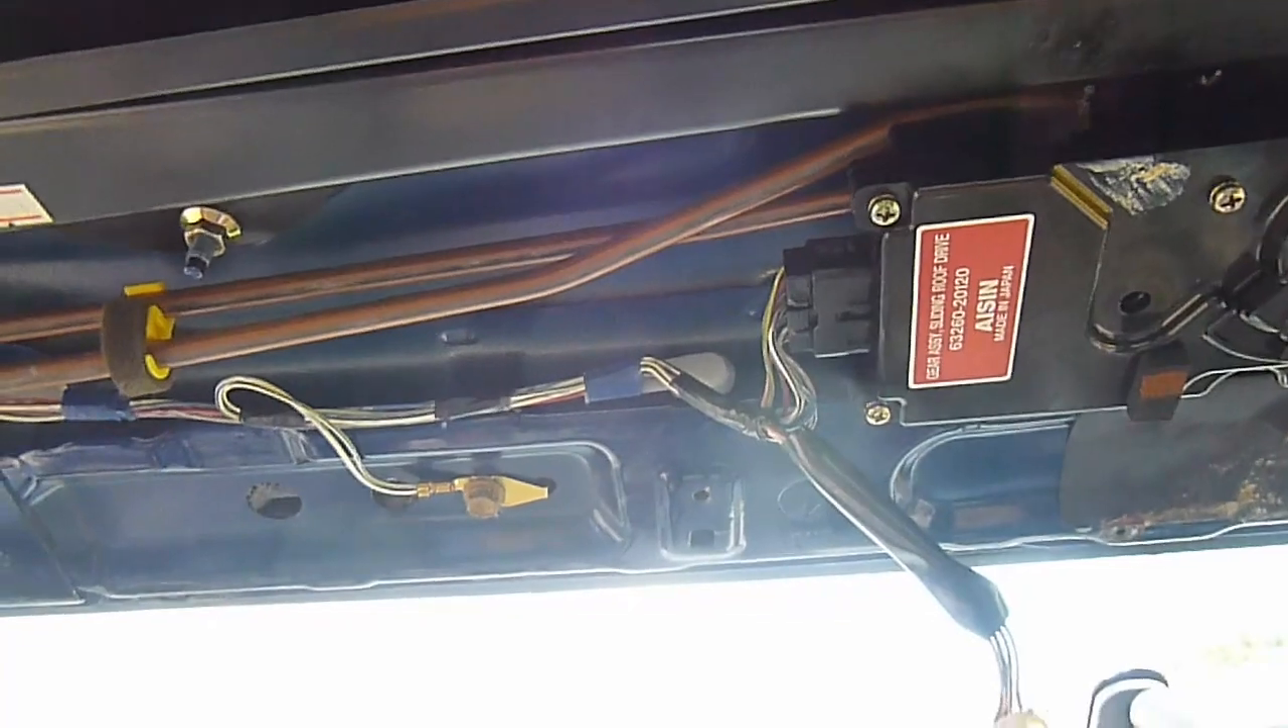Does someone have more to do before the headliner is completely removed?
No.